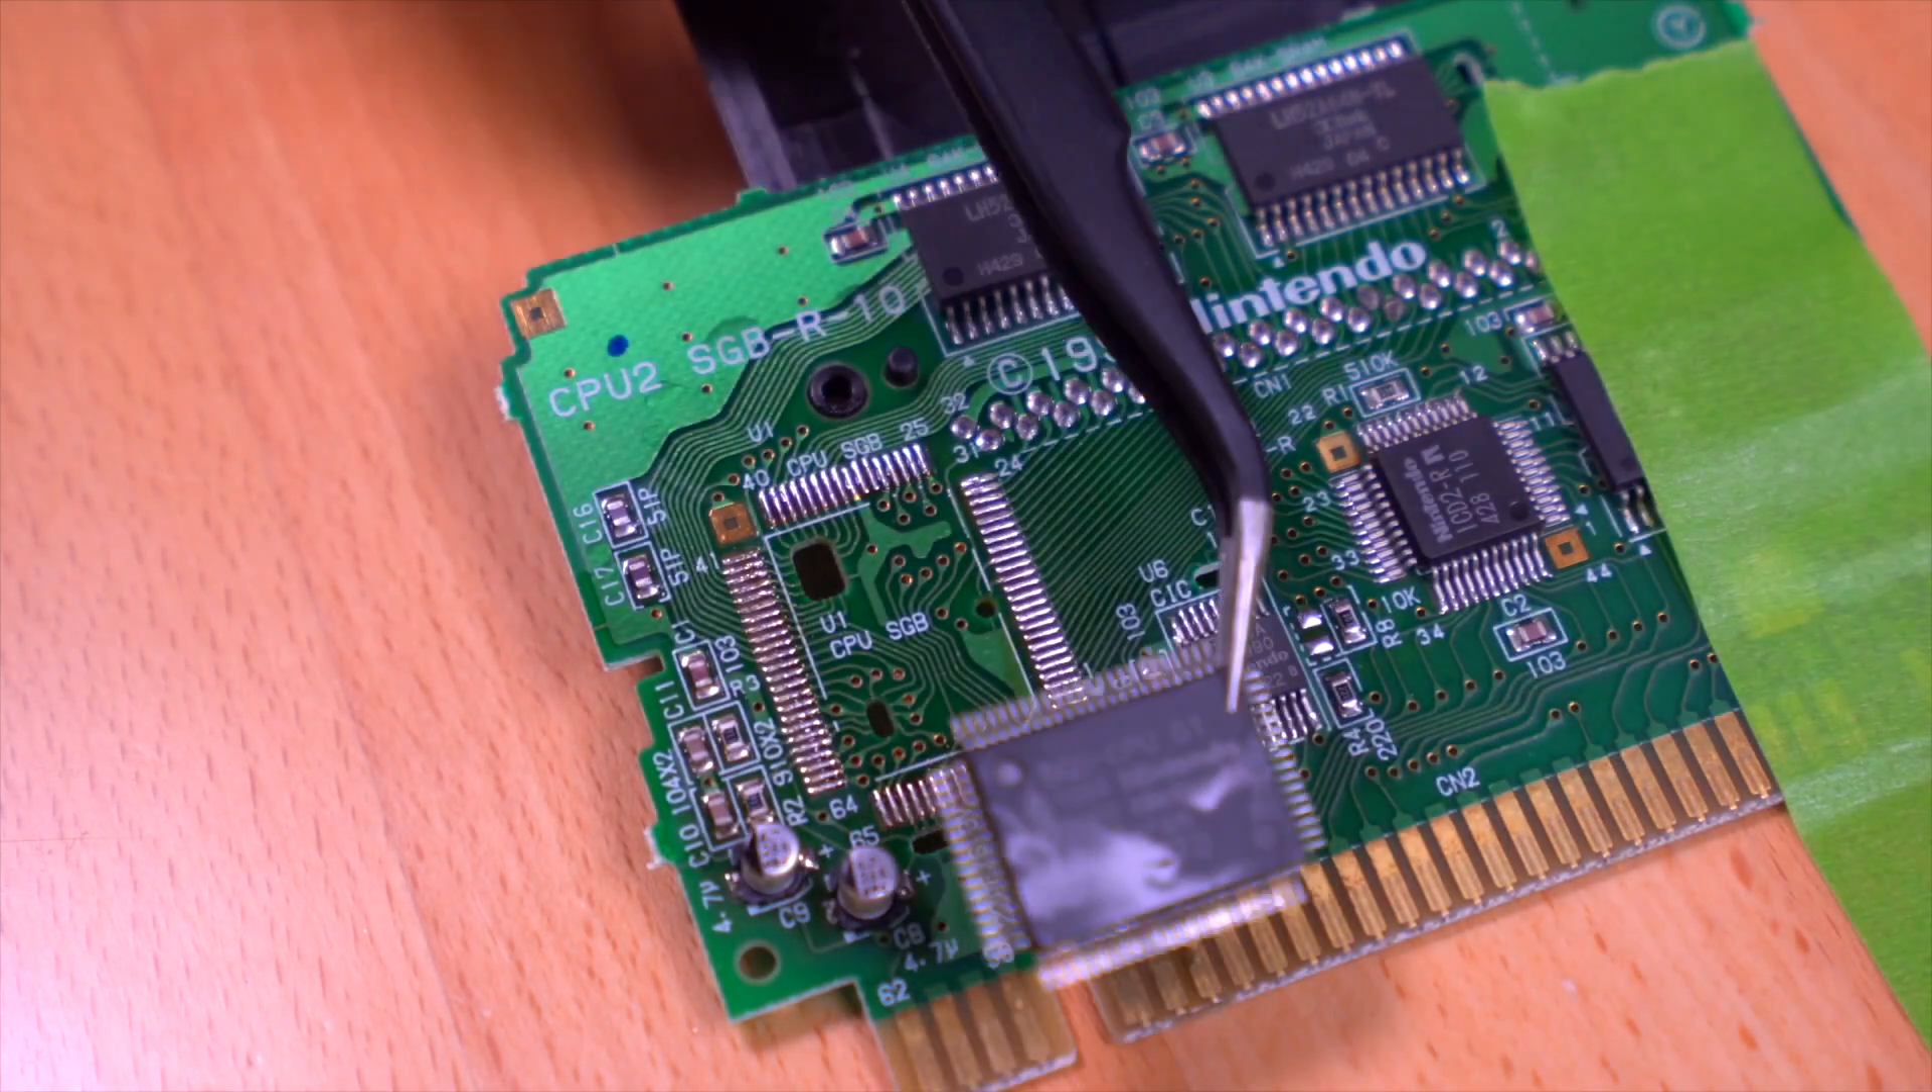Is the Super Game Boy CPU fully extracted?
Yes.